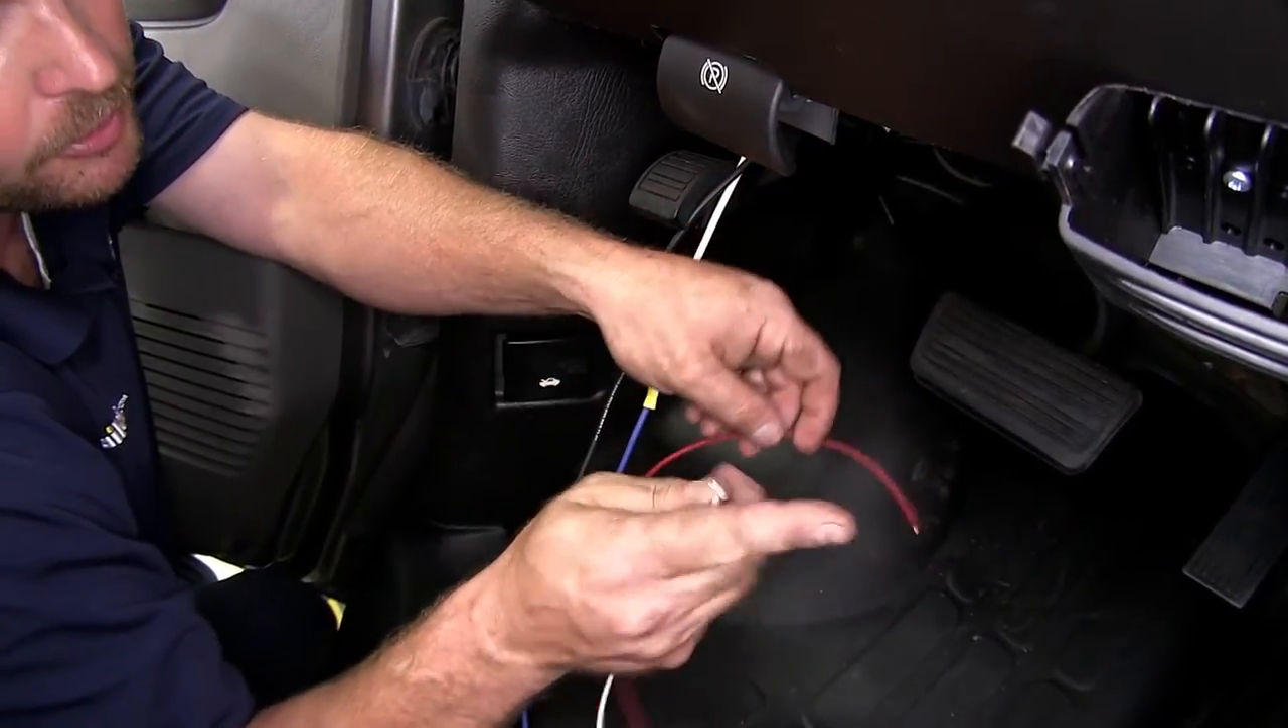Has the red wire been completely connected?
No.